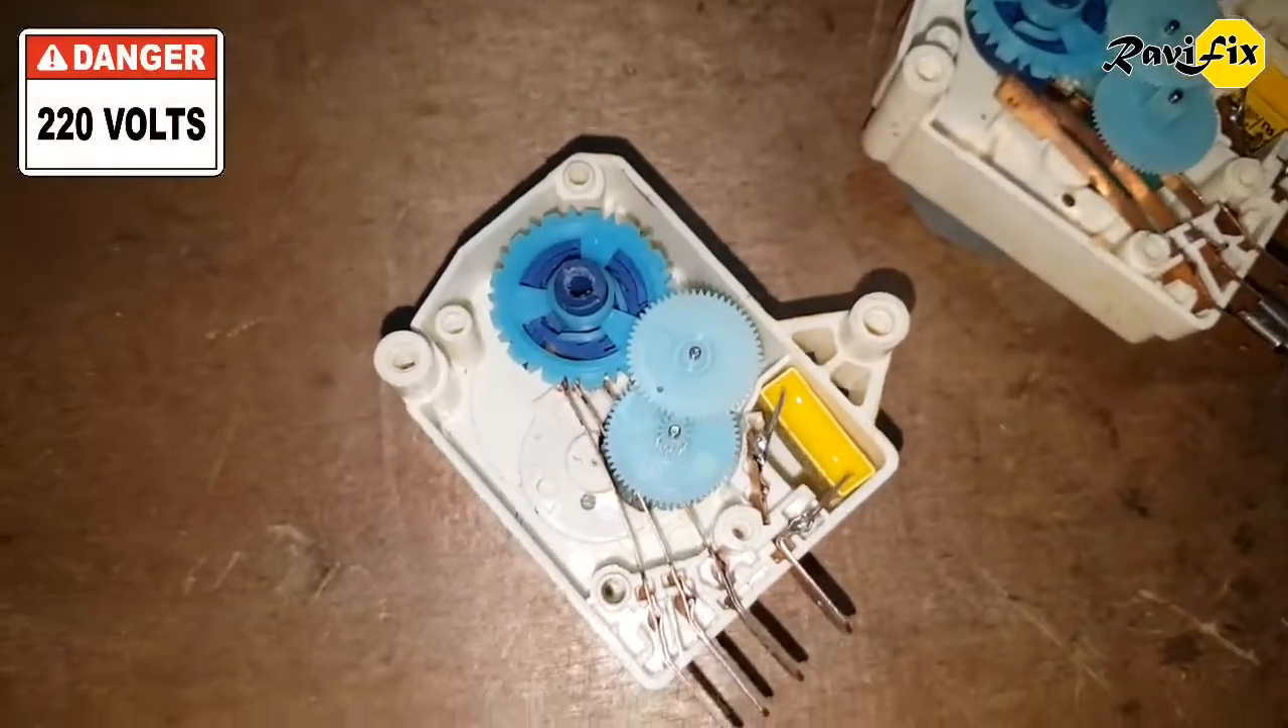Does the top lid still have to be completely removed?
No.